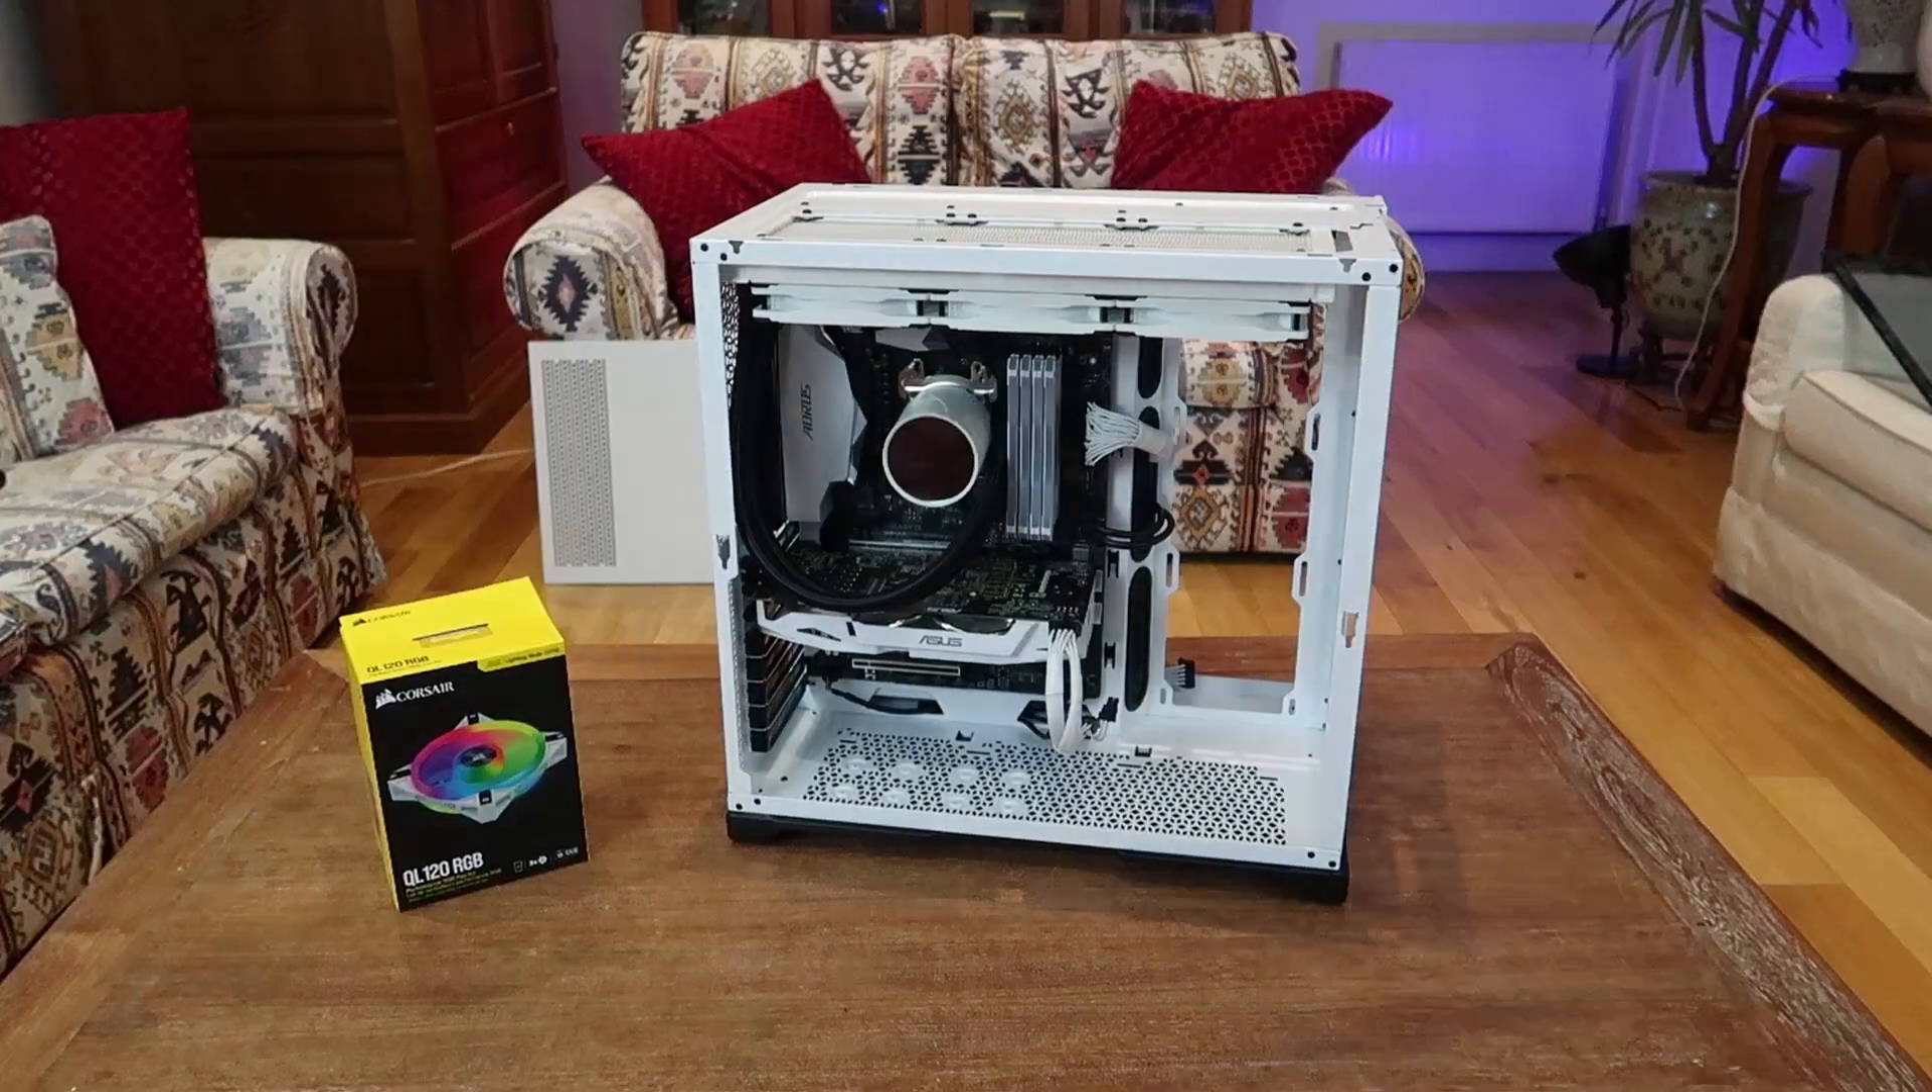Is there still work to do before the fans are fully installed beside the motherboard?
Yes.